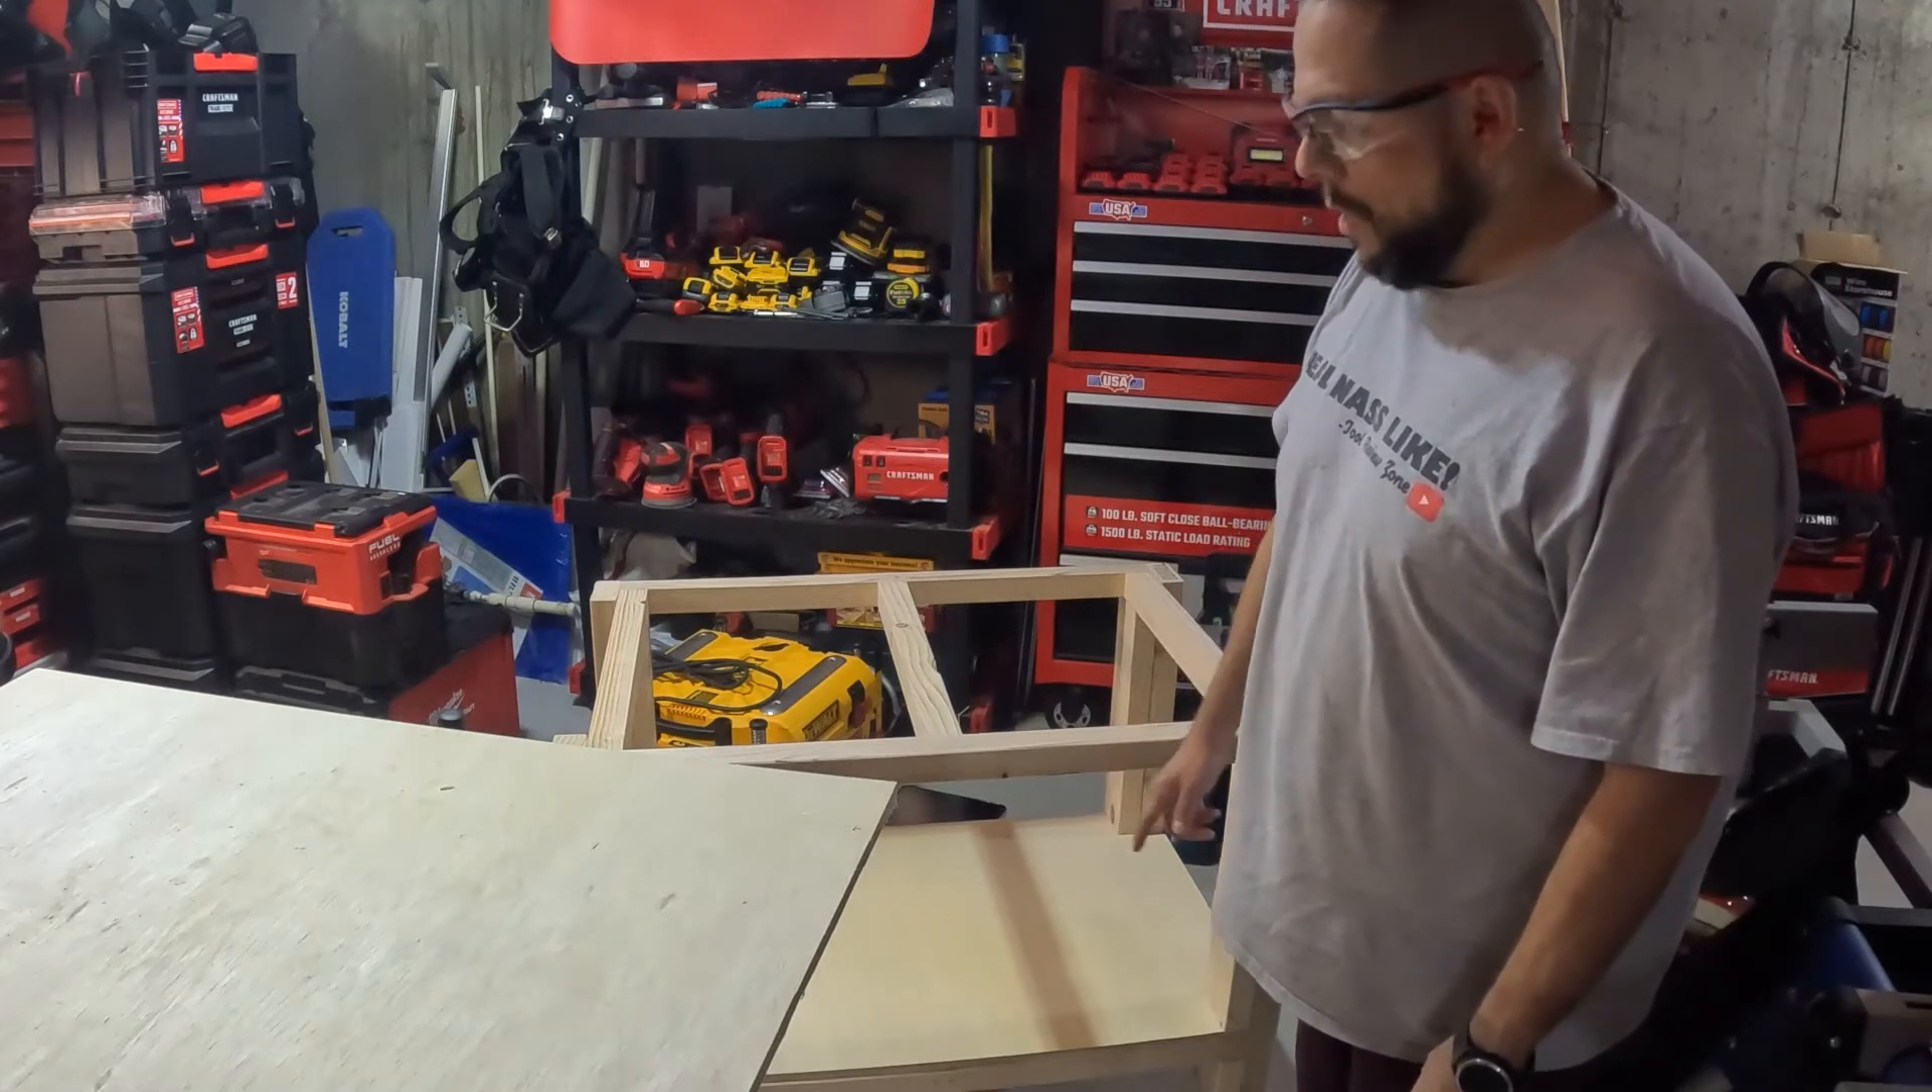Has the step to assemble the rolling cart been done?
No.